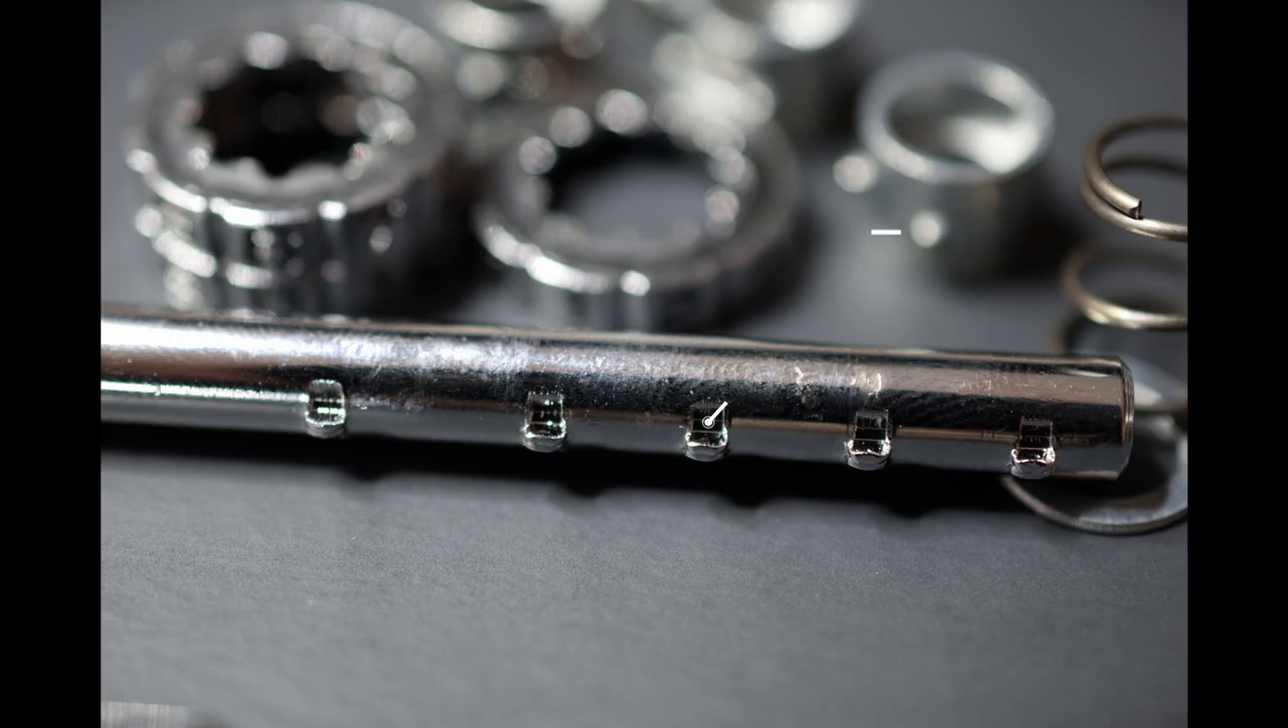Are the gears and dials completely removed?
Yes.